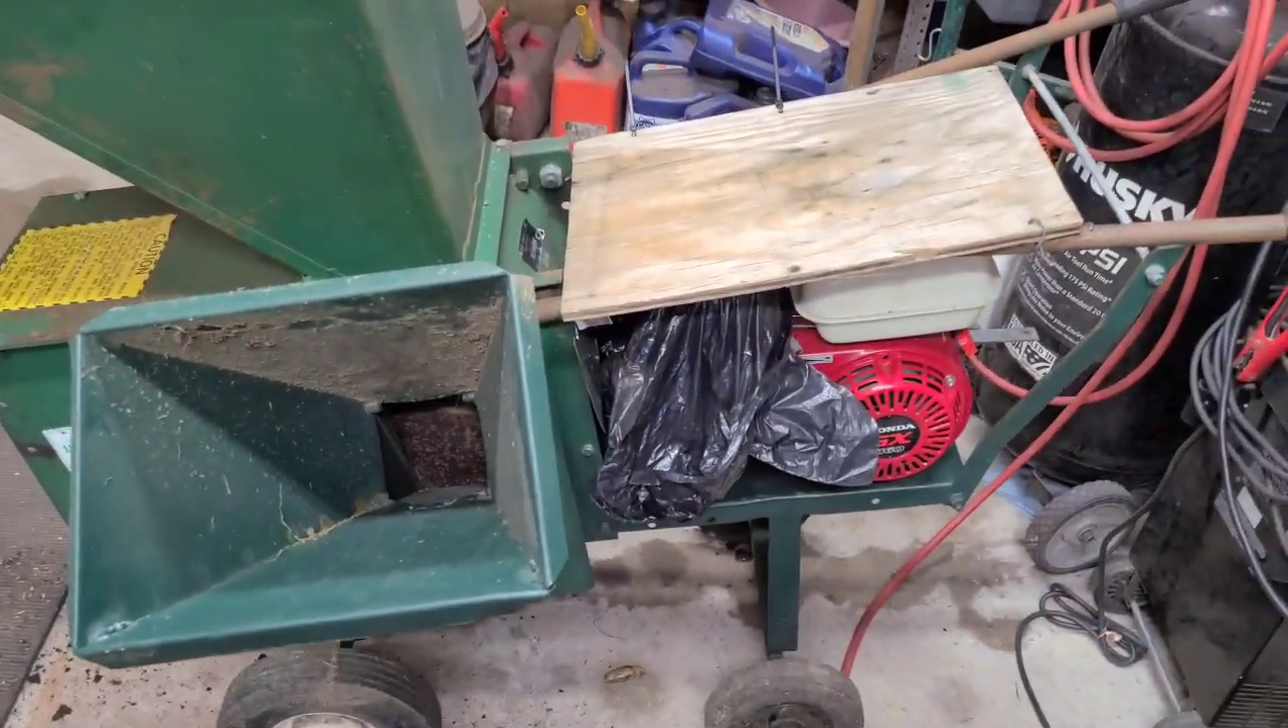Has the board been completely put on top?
Yes.